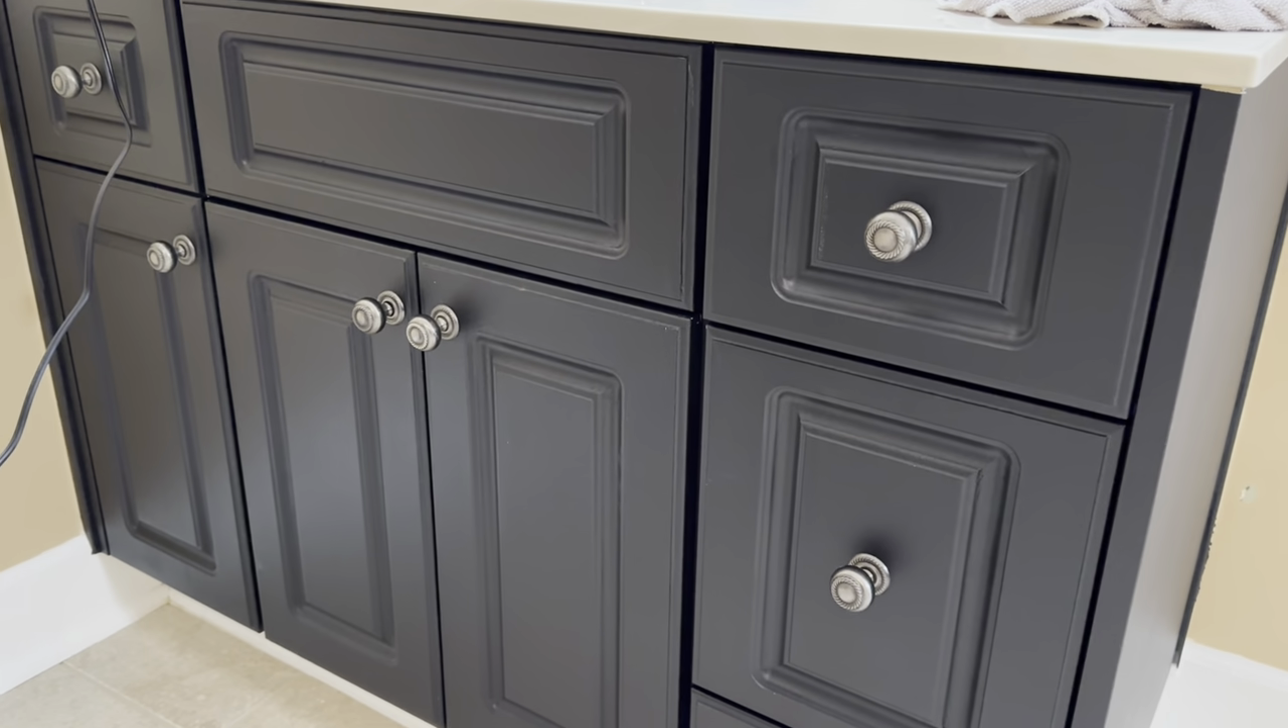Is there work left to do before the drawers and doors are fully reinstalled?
No.